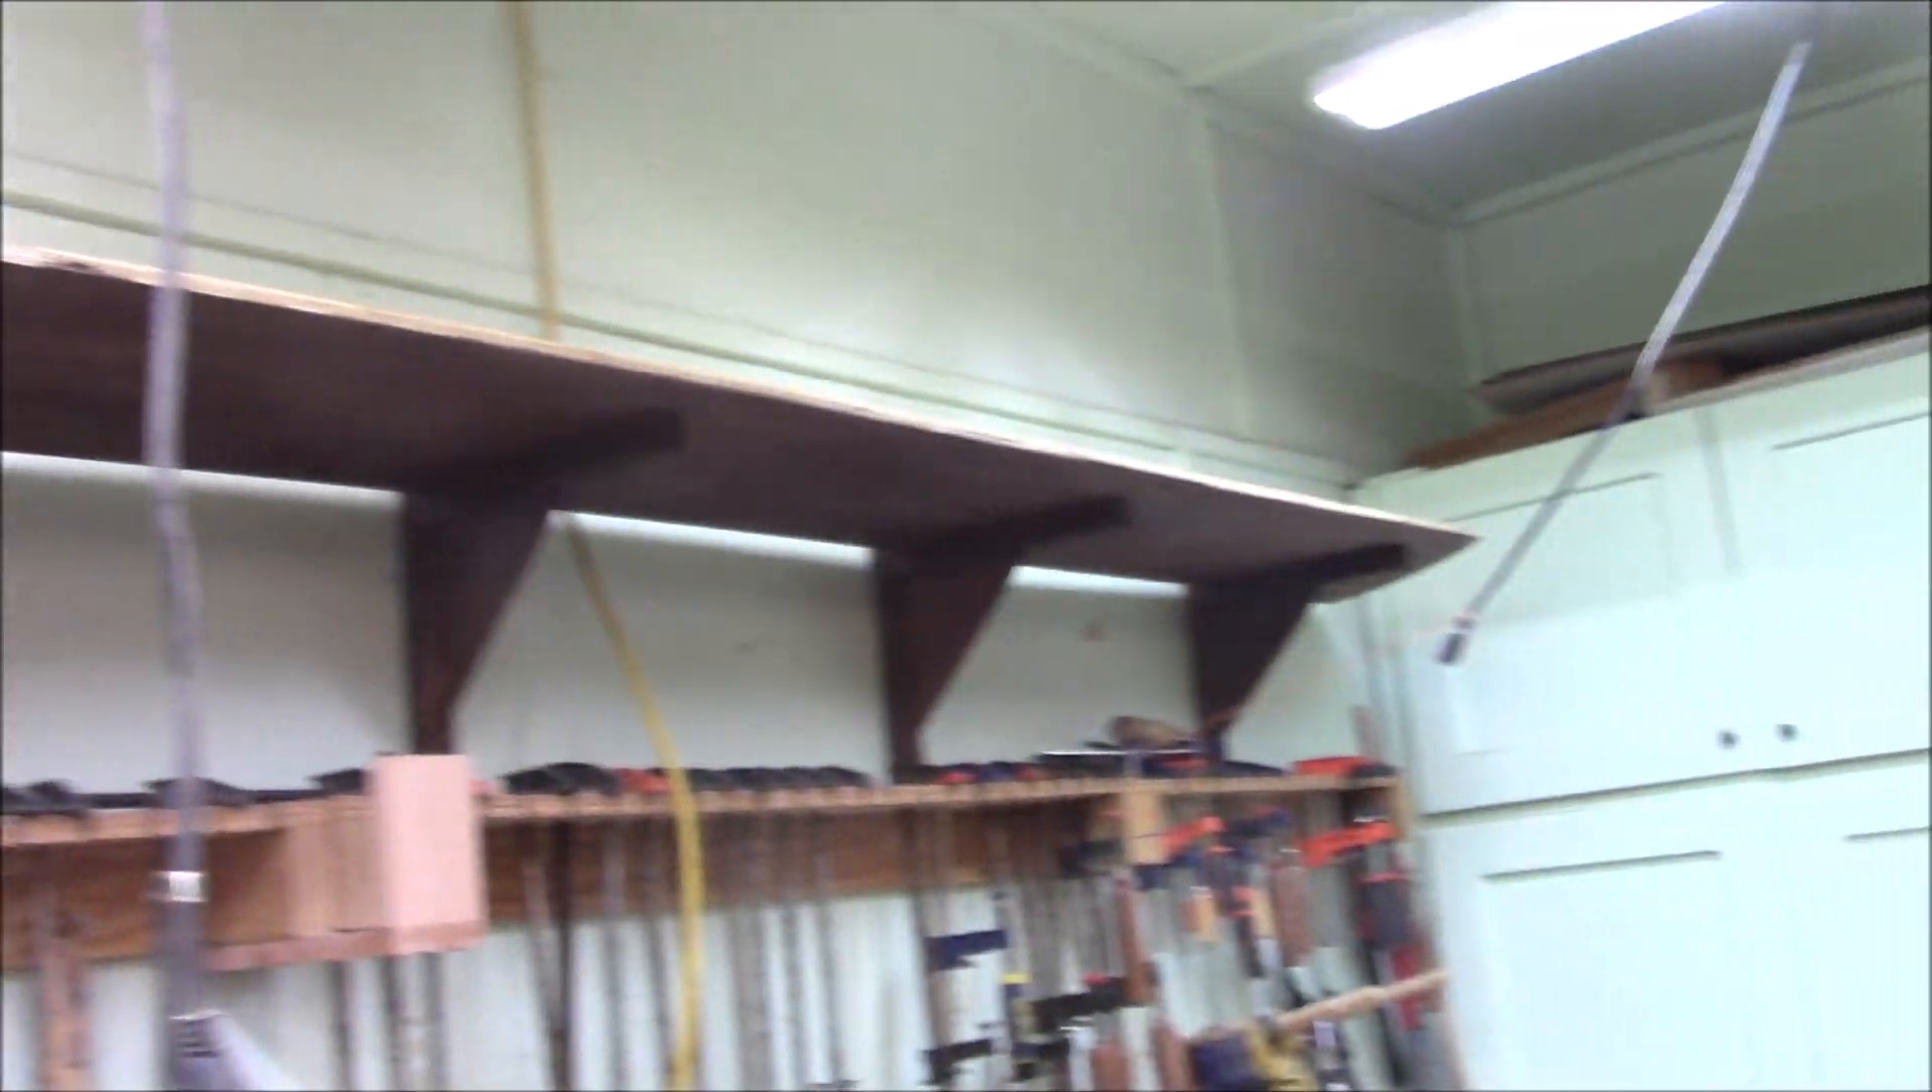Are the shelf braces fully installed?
Yes.